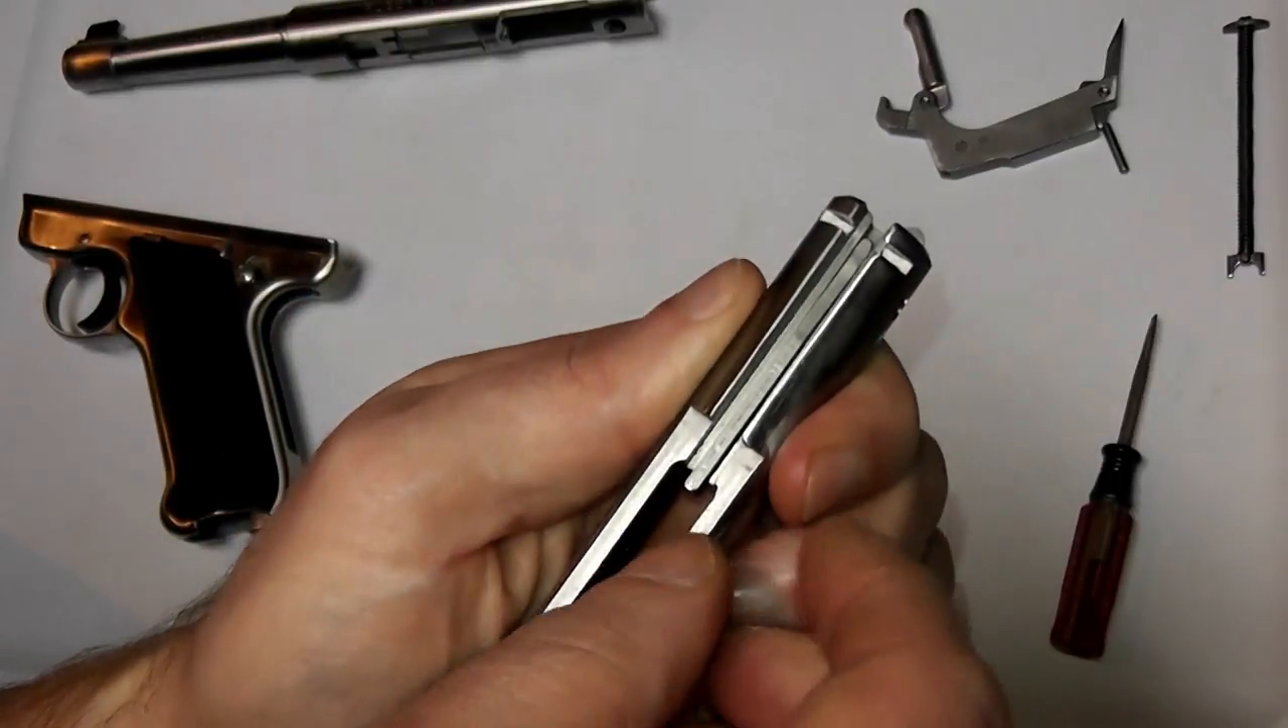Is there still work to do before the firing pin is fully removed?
Yes.